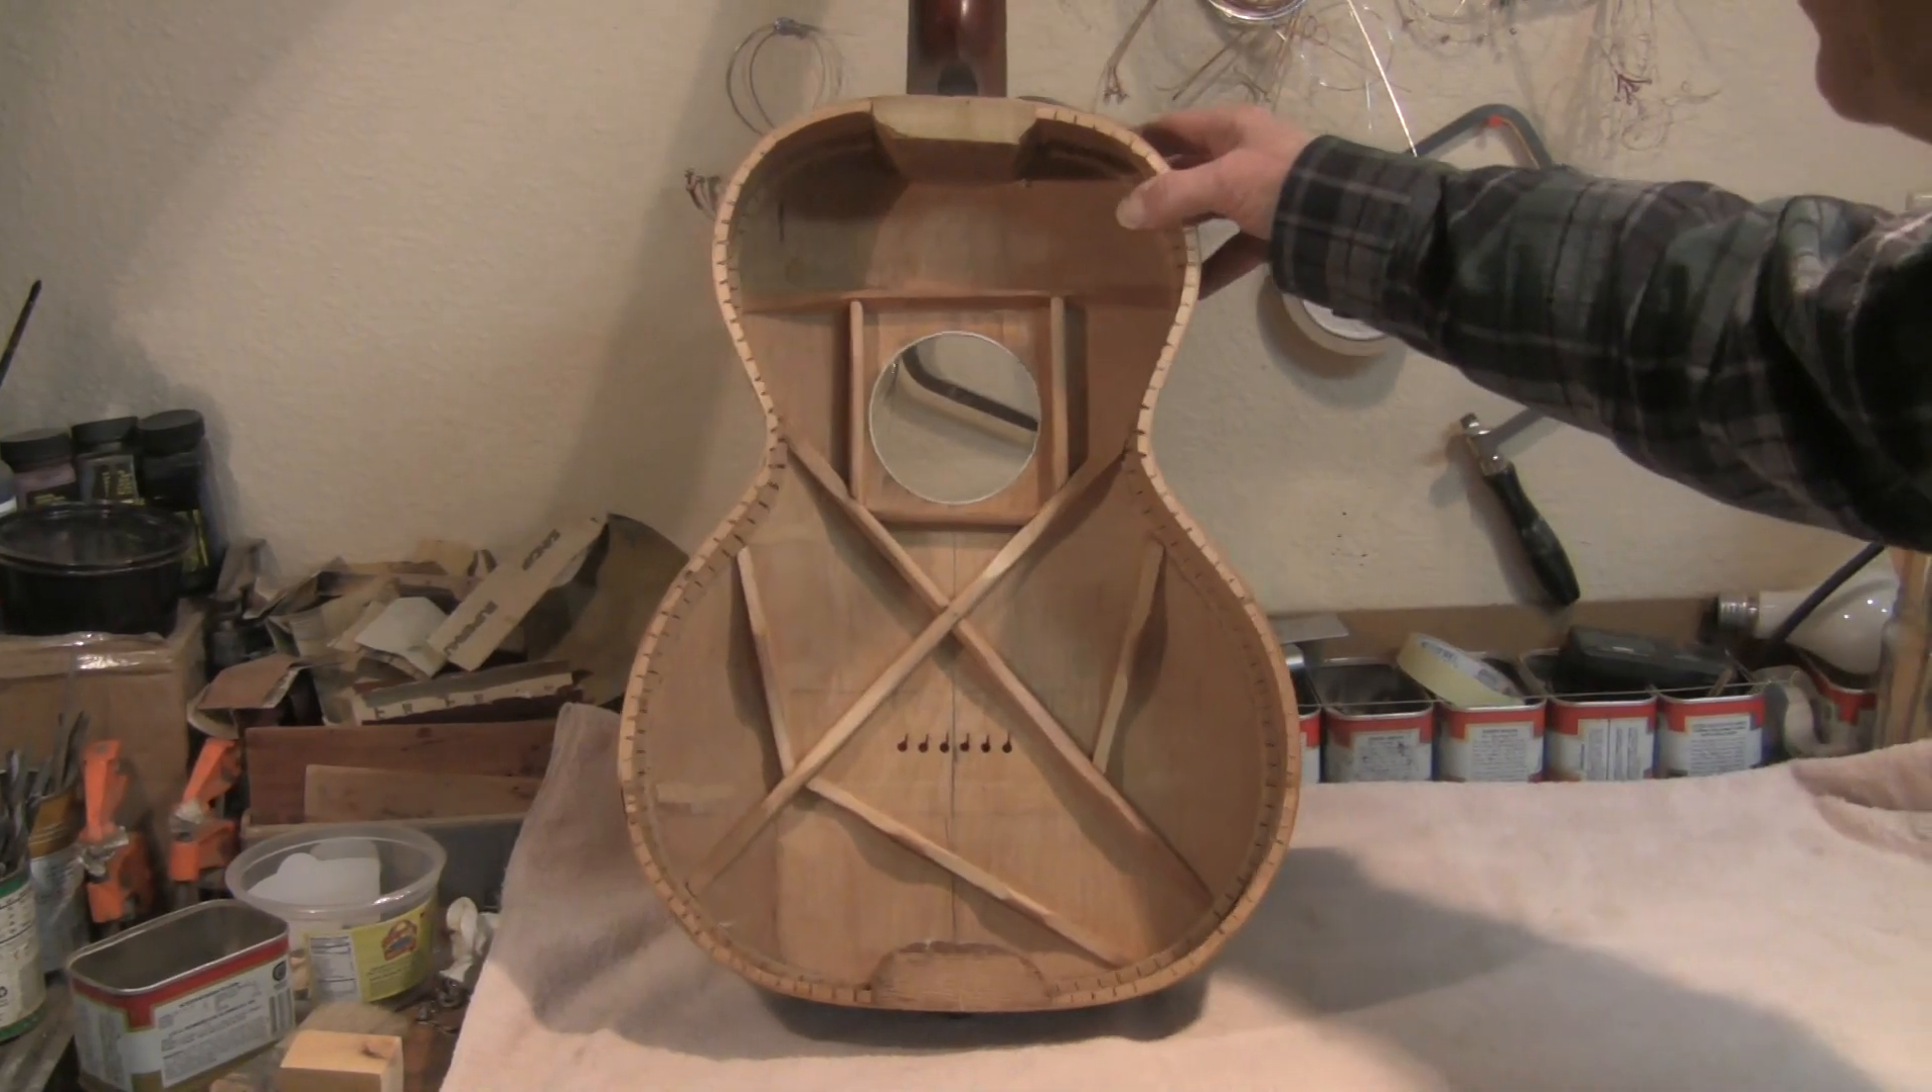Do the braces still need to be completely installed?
No.